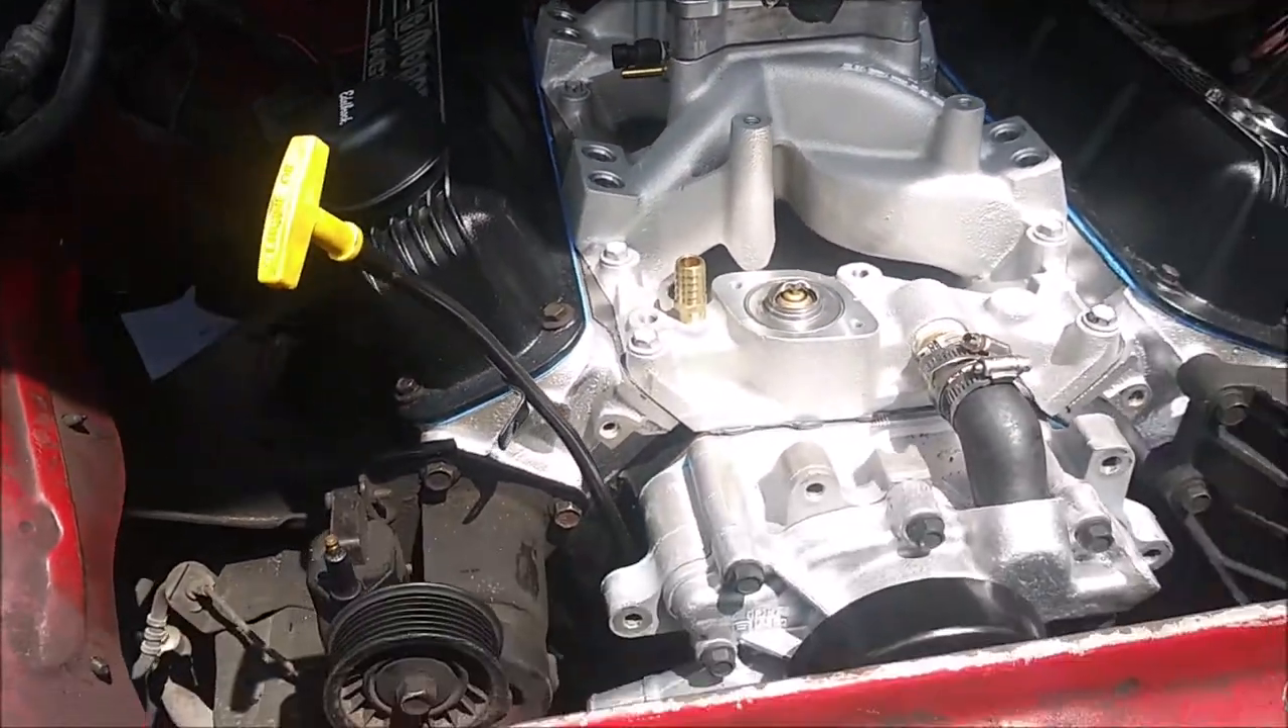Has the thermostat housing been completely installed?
No.